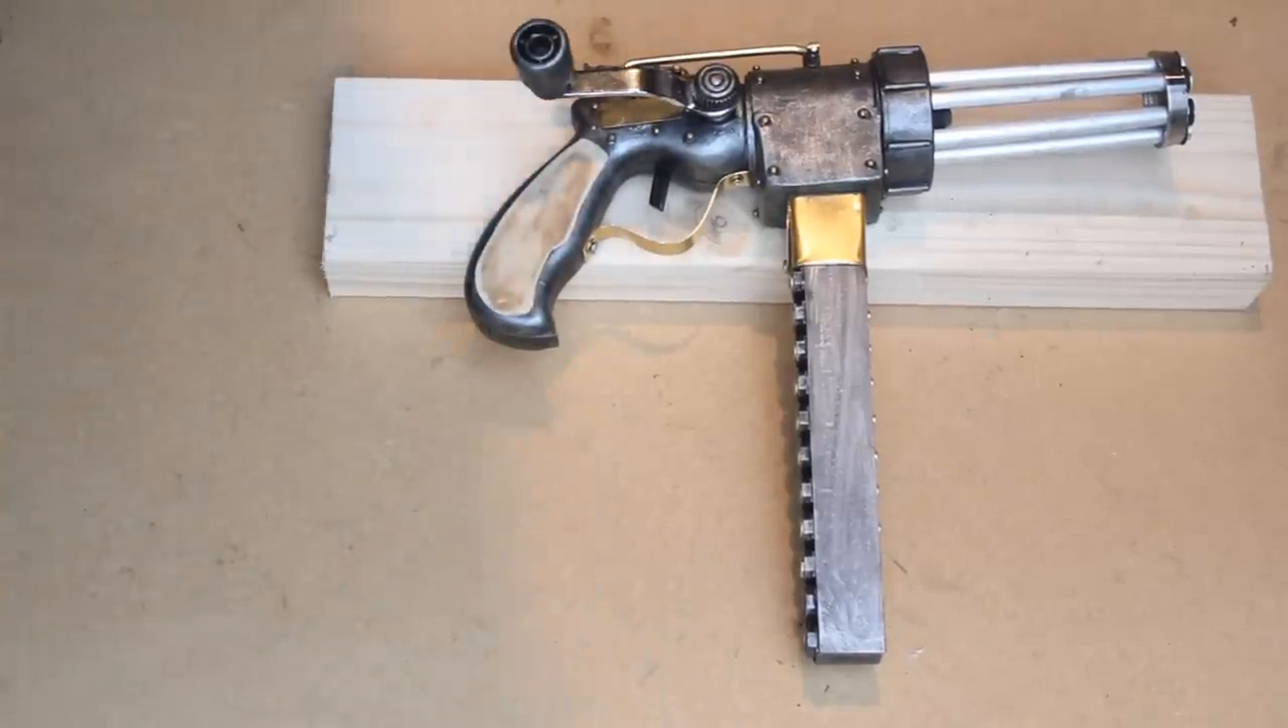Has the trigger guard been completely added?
Yes.